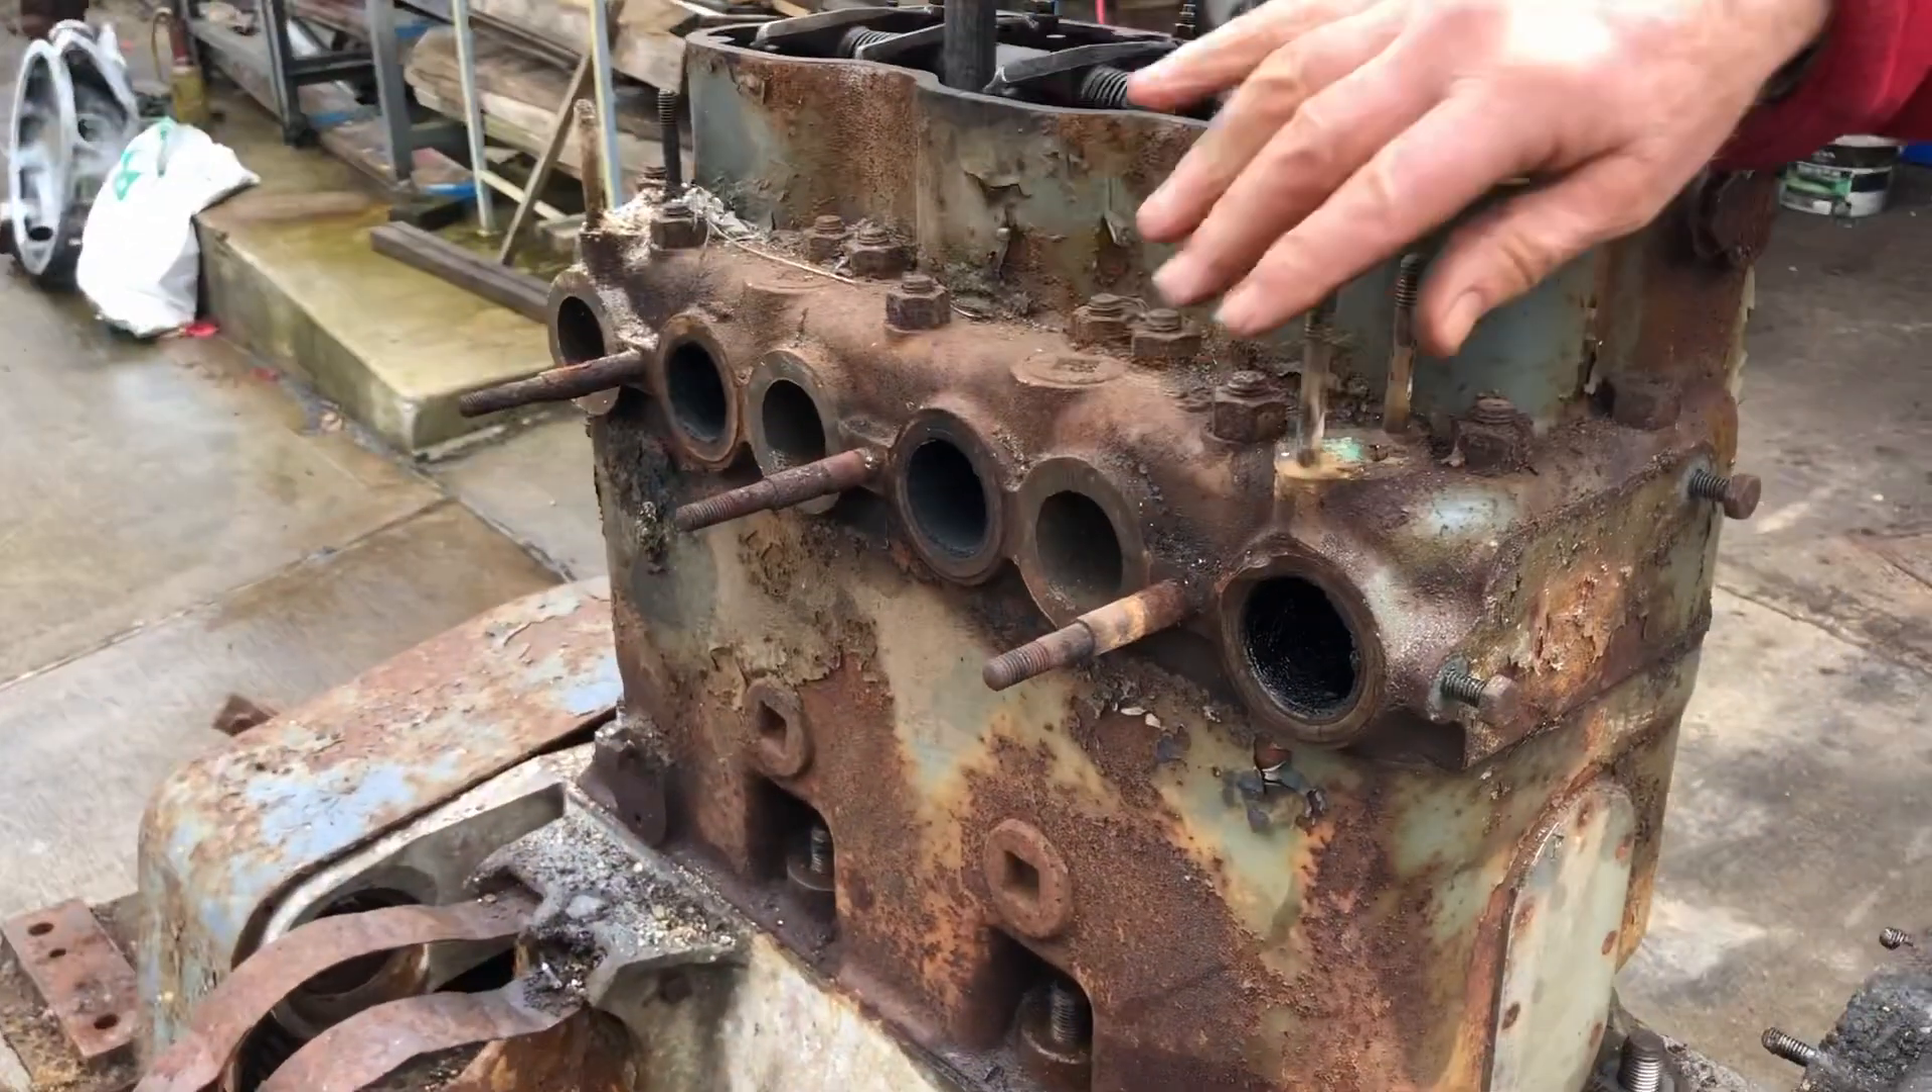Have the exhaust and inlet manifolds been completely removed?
Yes.